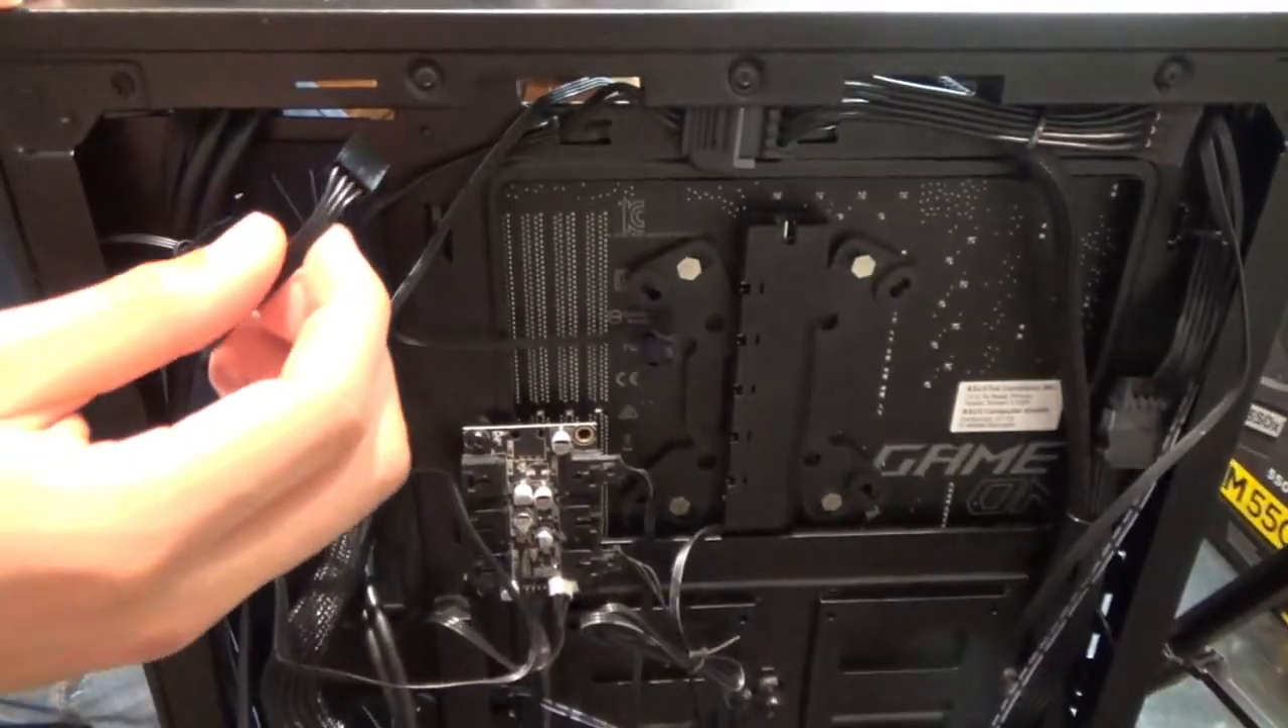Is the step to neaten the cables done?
No.